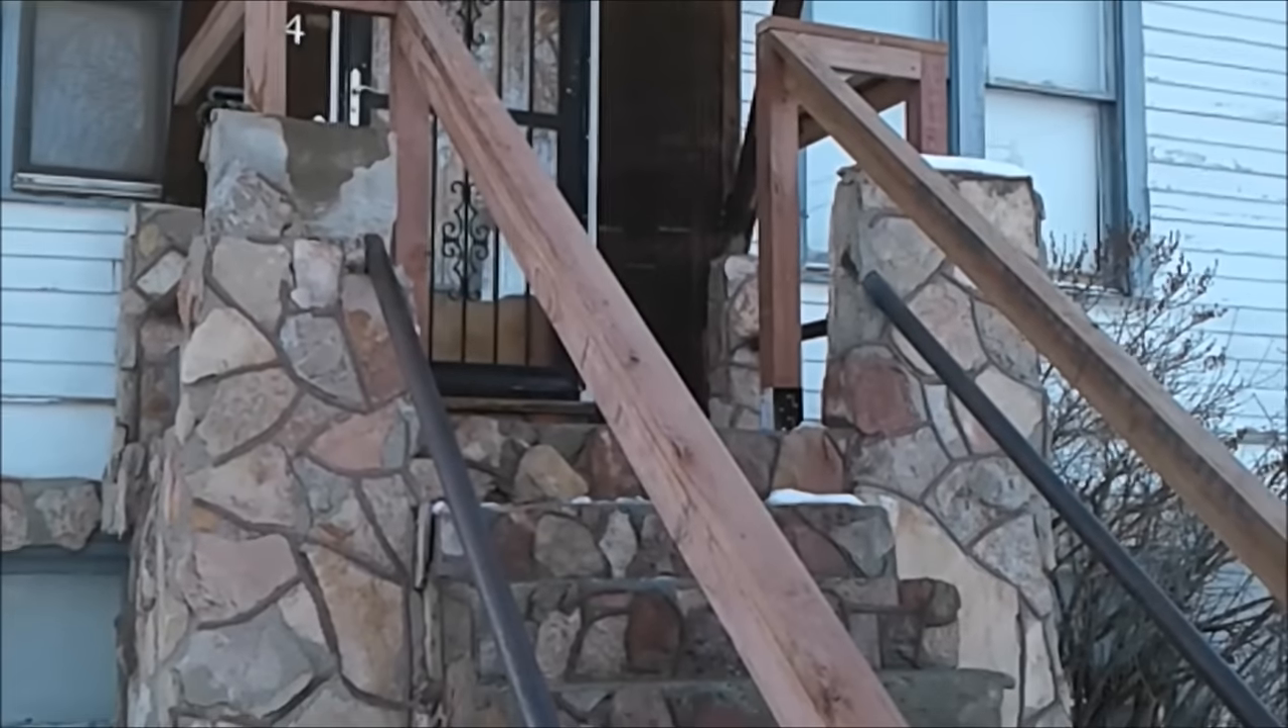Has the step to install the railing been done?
Yes.